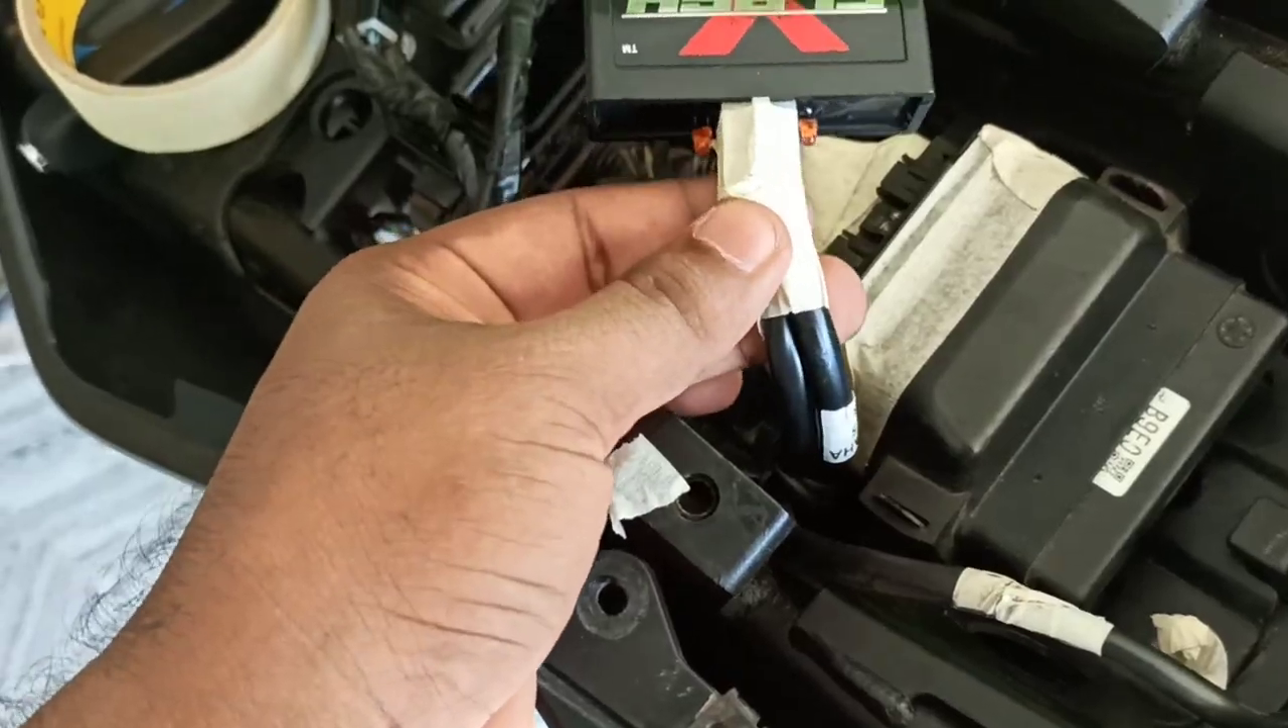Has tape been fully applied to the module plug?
Yes.